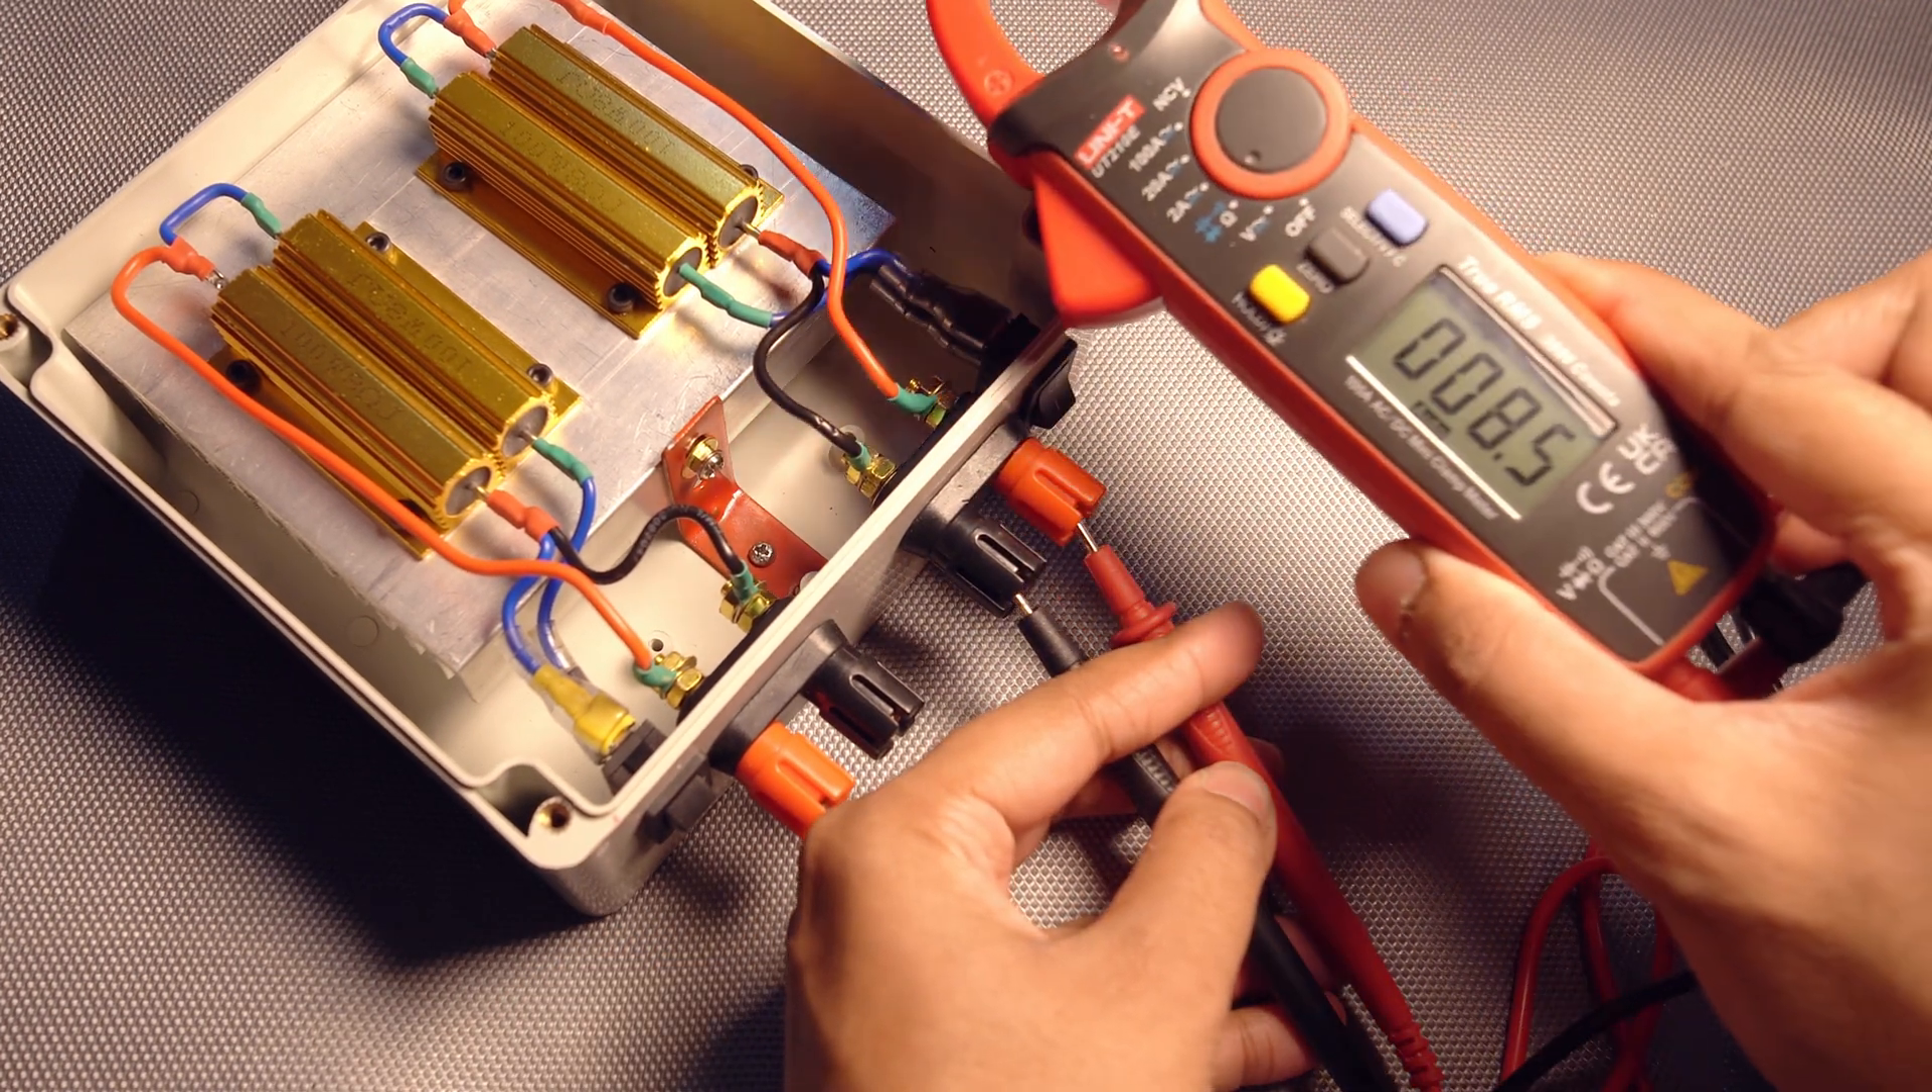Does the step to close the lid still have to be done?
Yes.